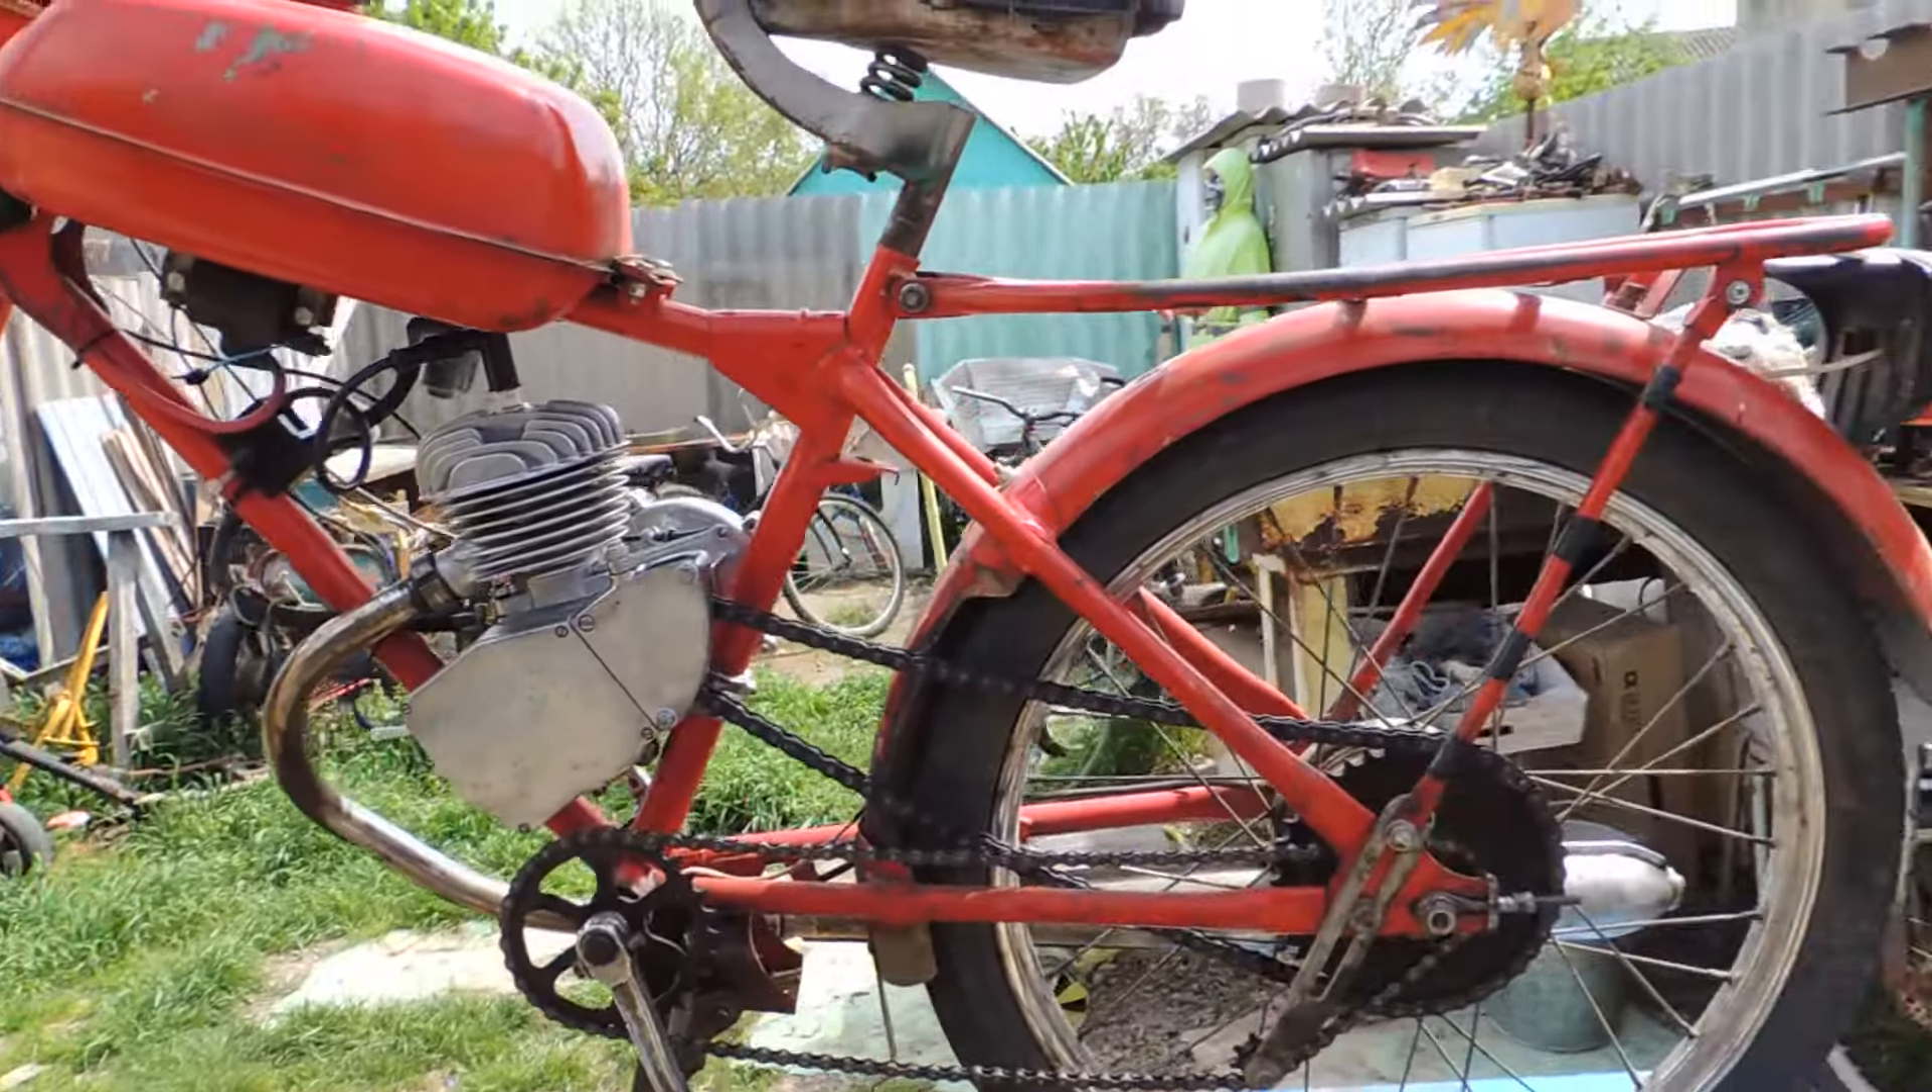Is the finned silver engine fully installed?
Yes.